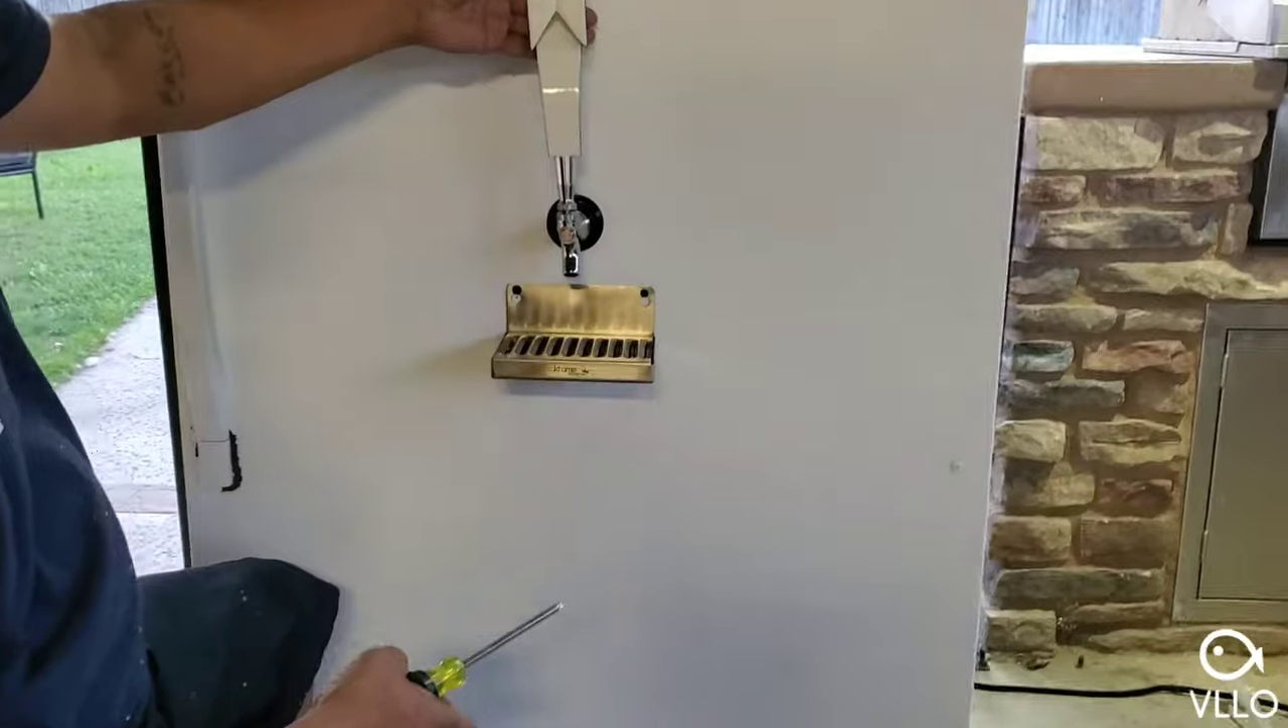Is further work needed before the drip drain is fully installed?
No.